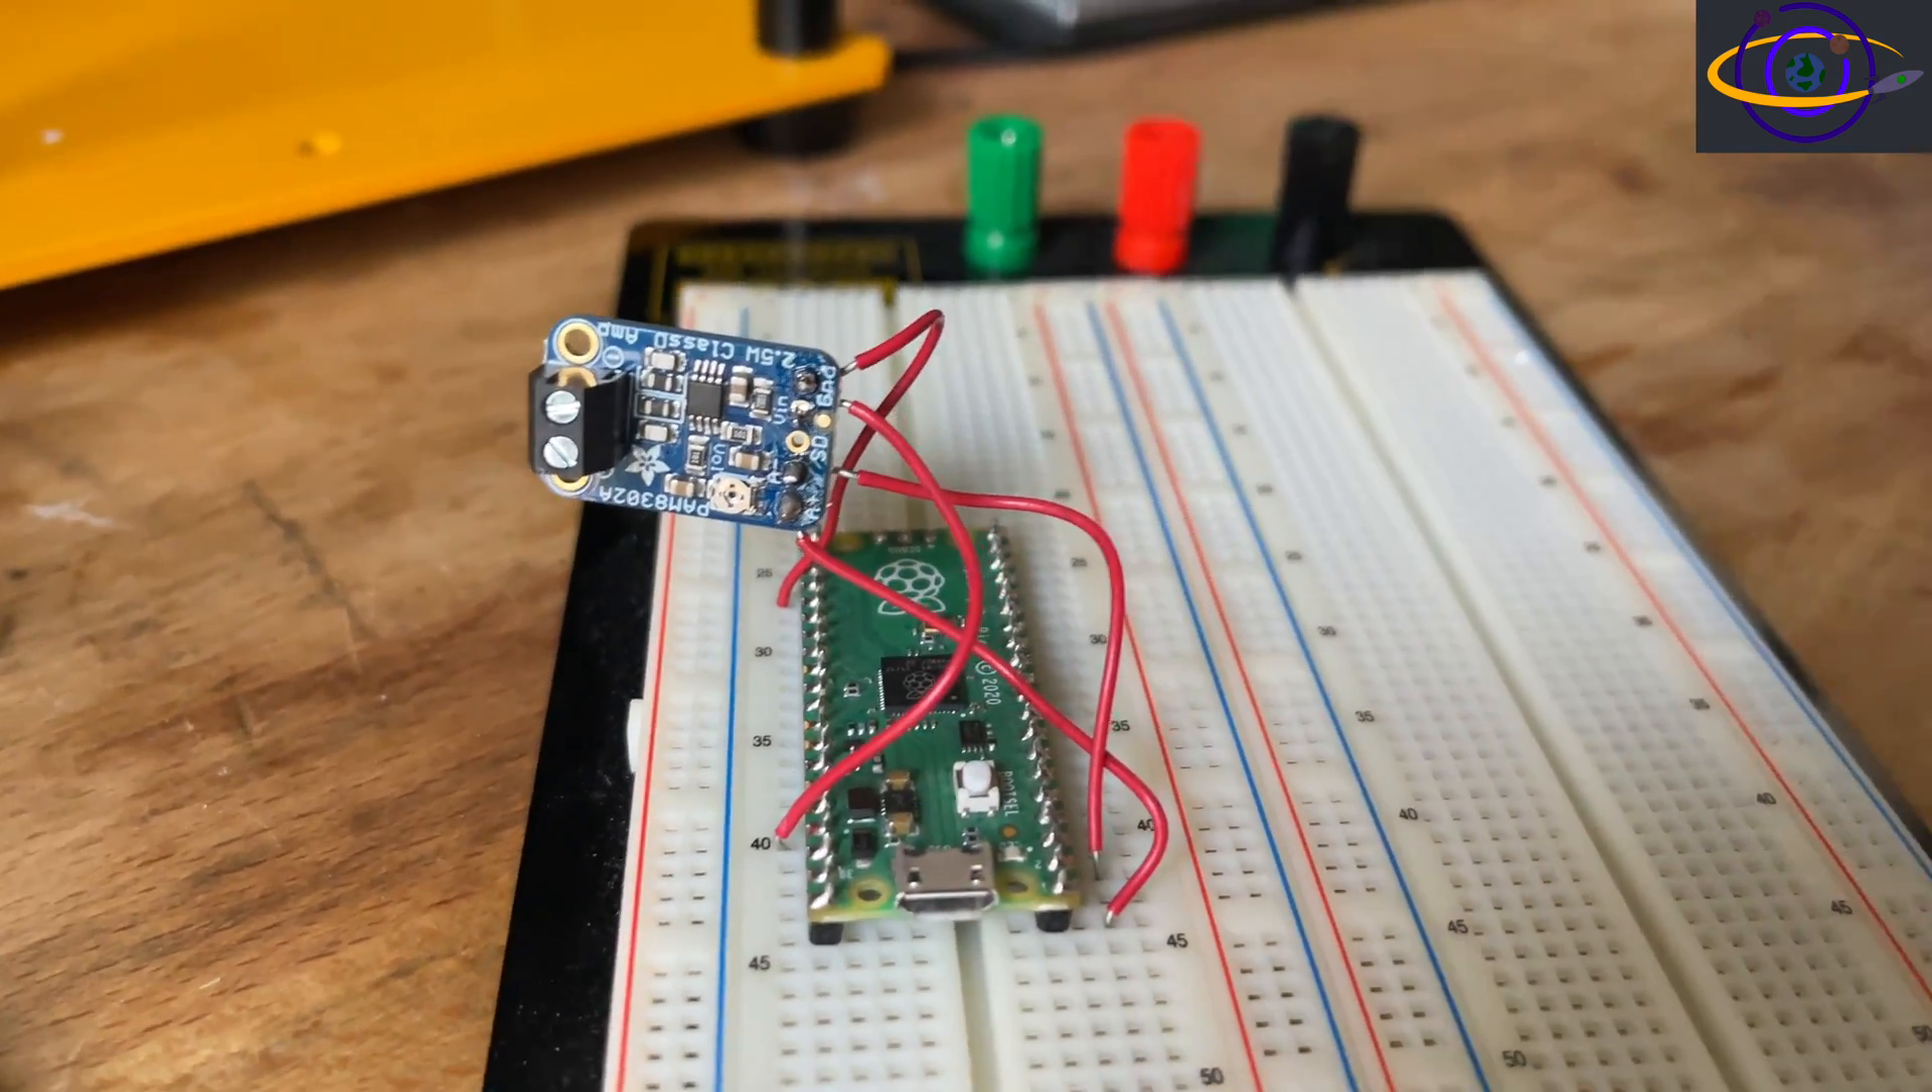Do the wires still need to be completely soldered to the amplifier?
No.